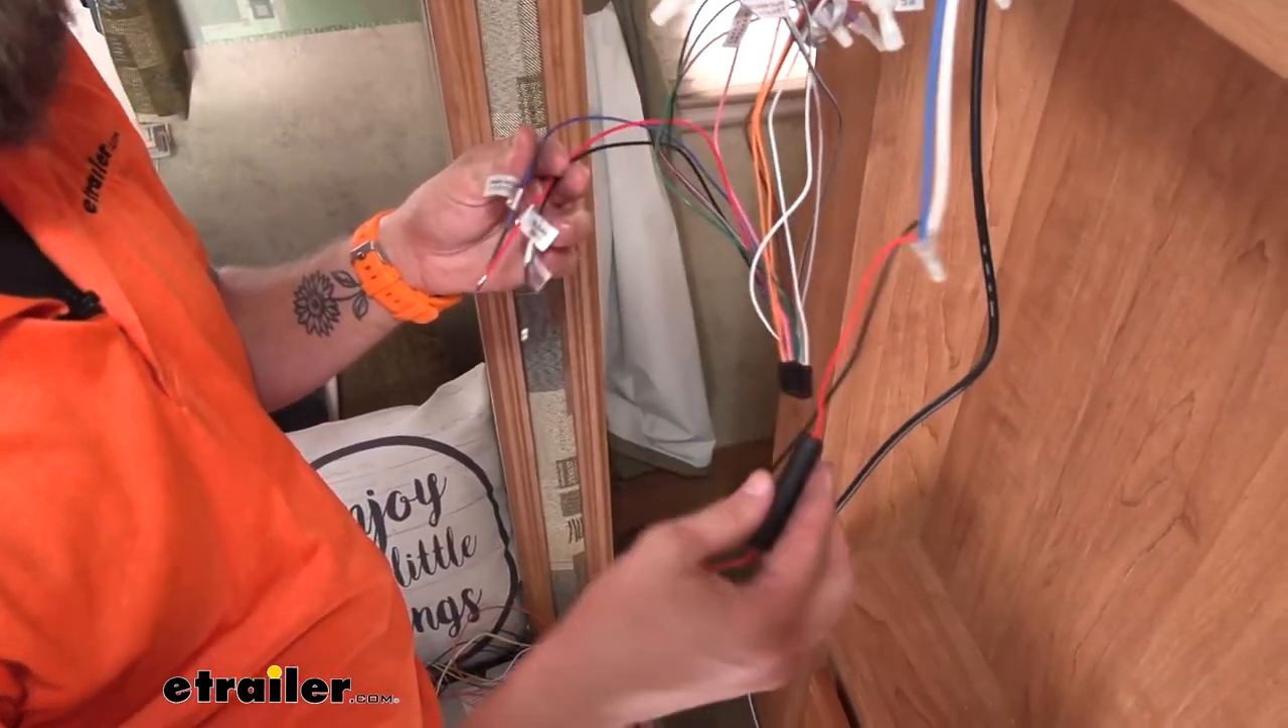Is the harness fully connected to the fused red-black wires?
No.